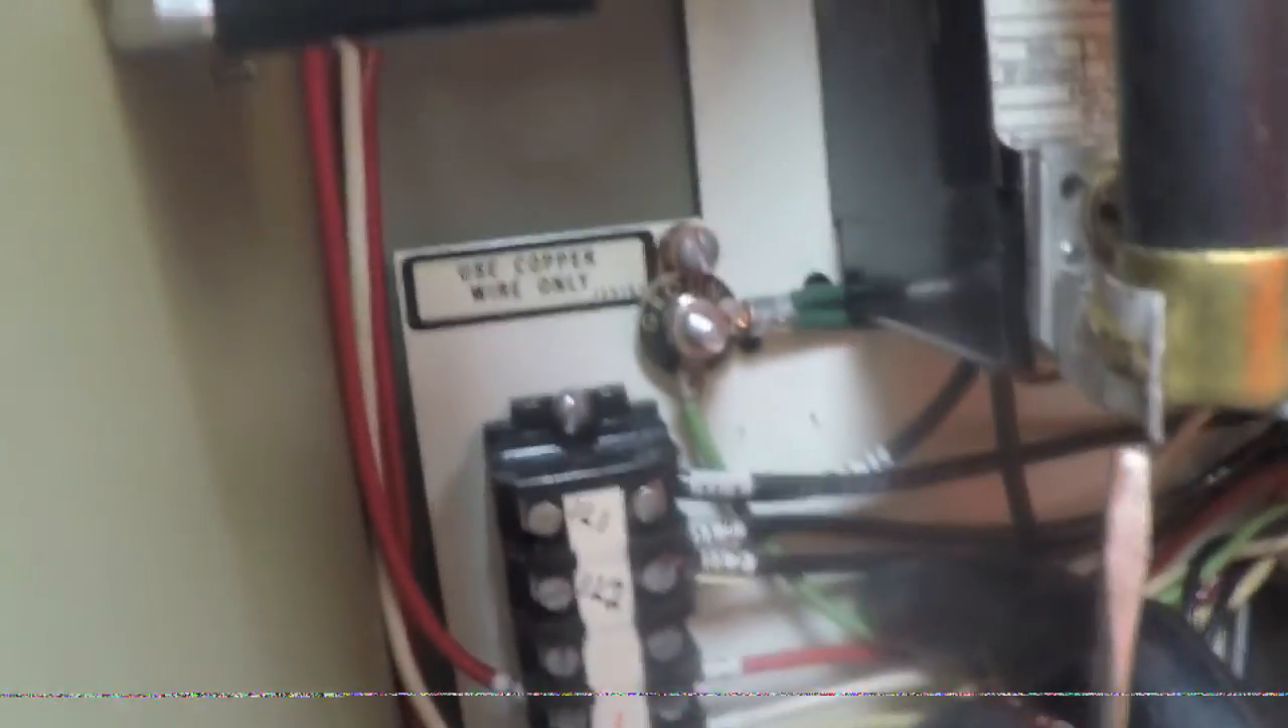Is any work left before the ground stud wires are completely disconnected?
Yes.